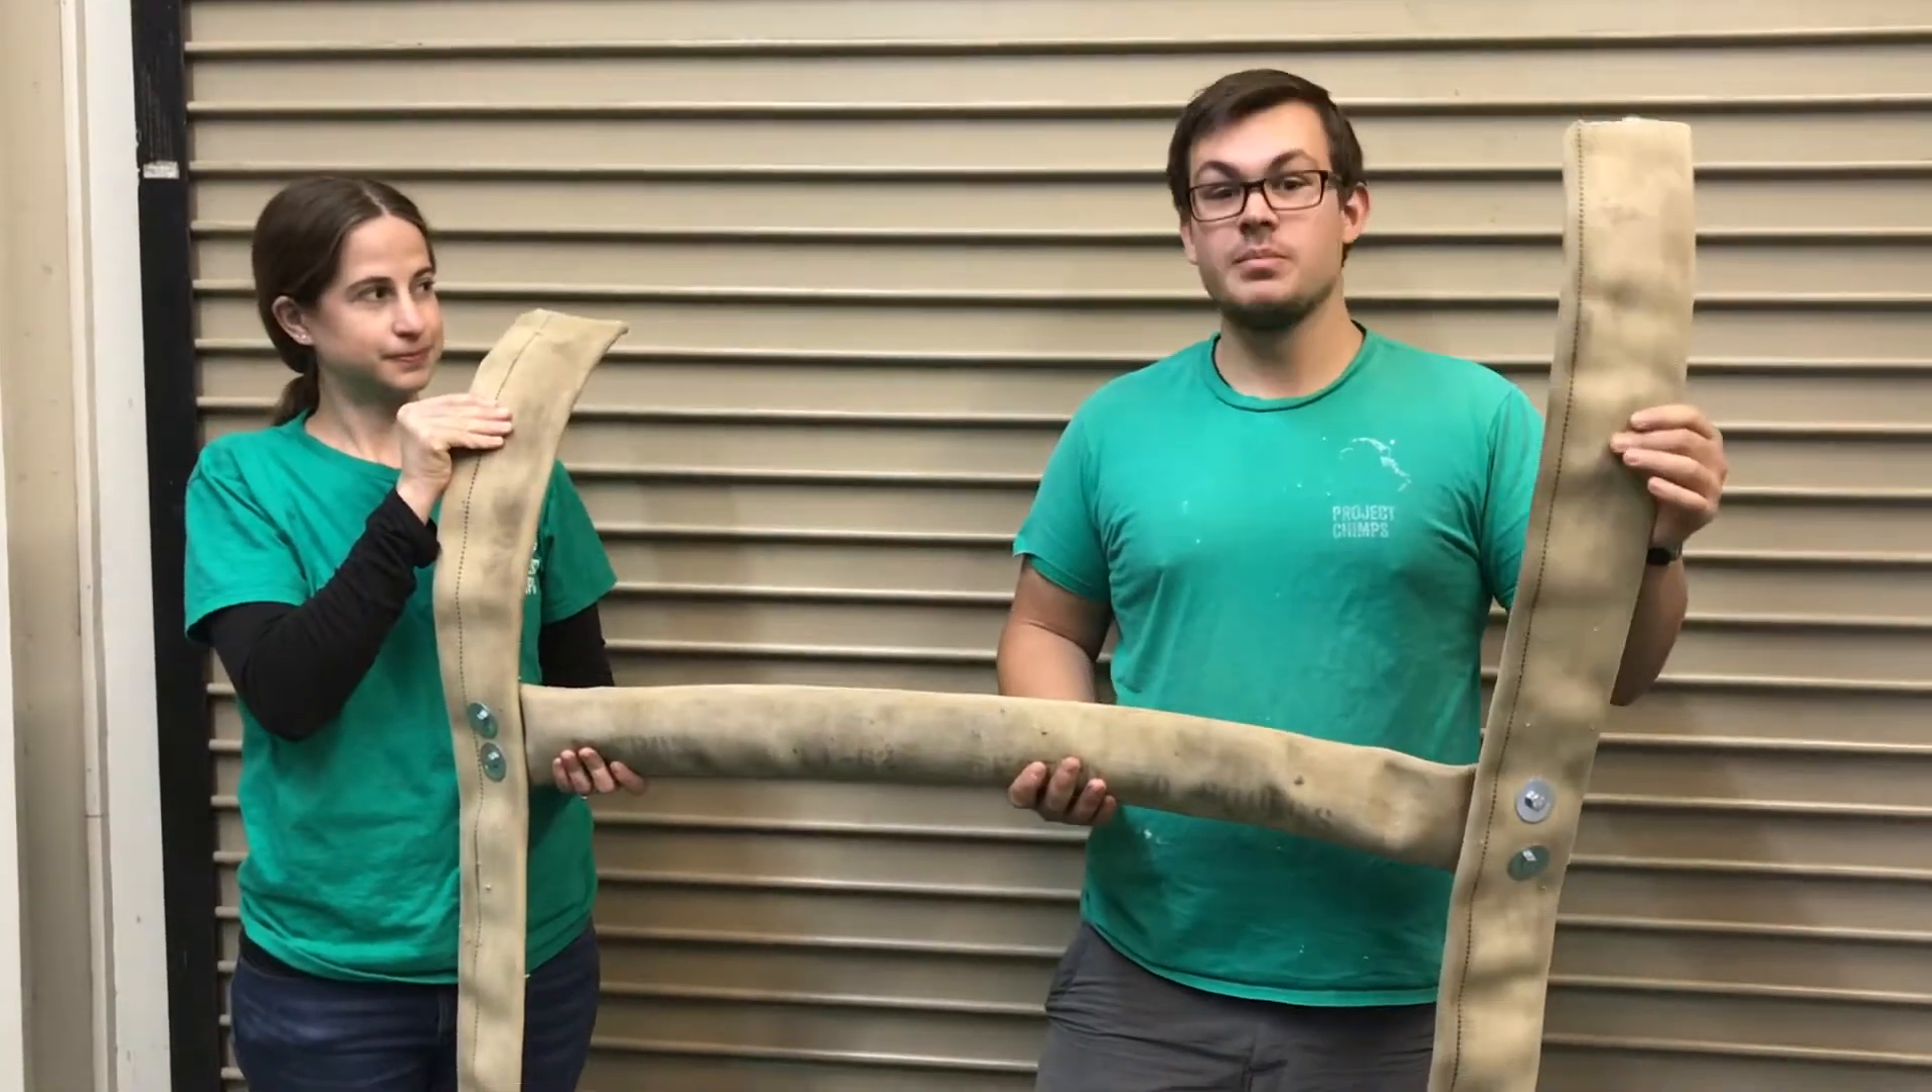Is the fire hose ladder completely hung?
No.